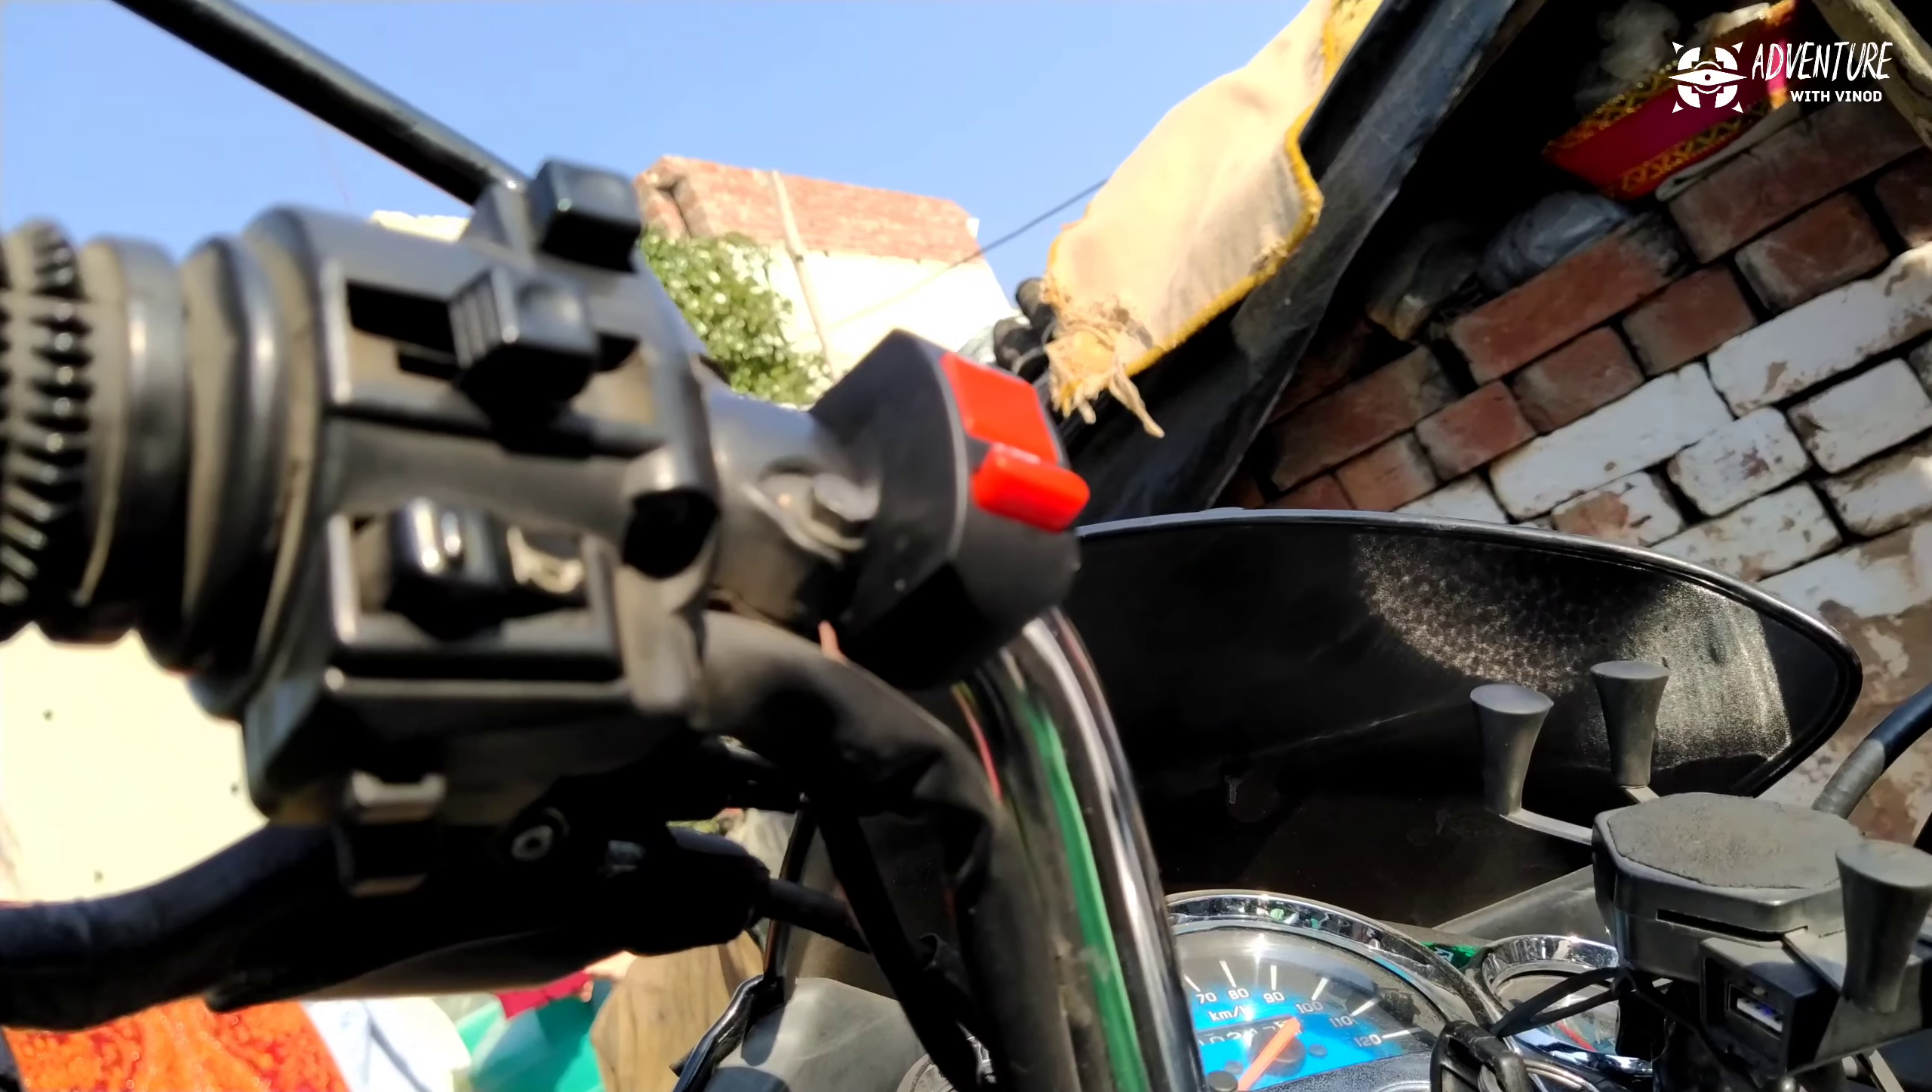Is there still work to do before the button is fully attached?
No.